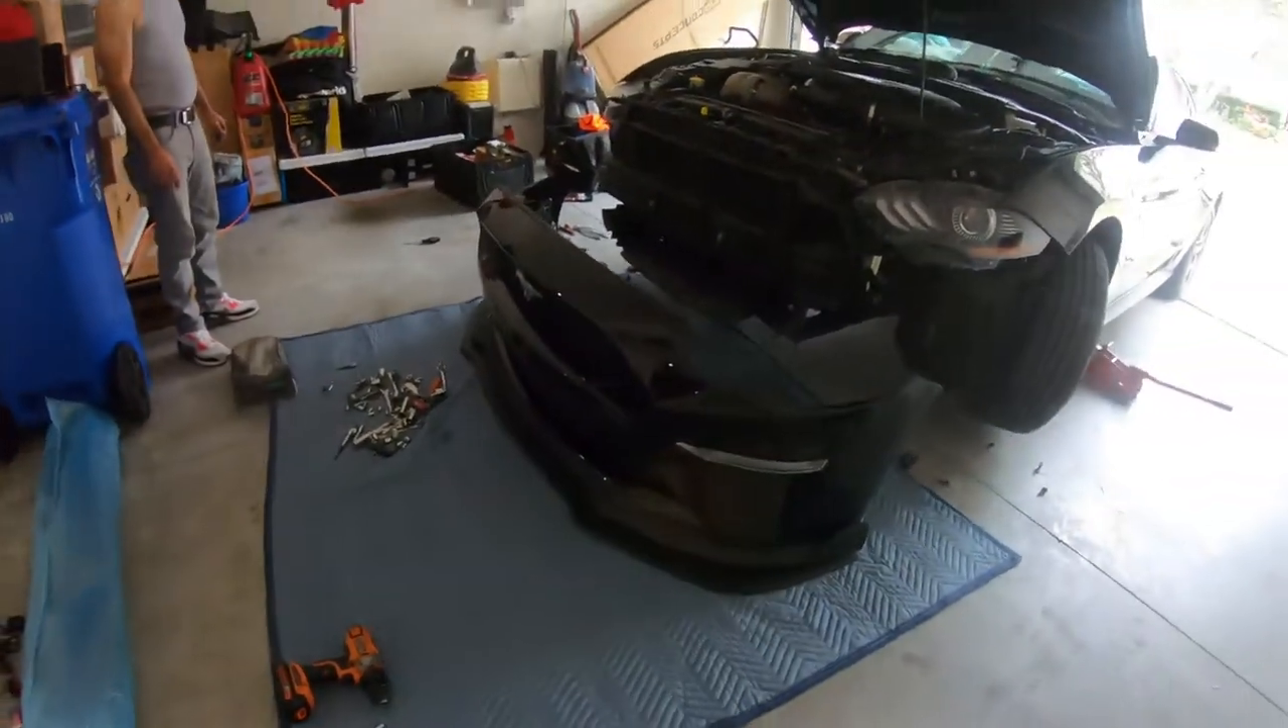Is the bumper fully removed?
Yes.